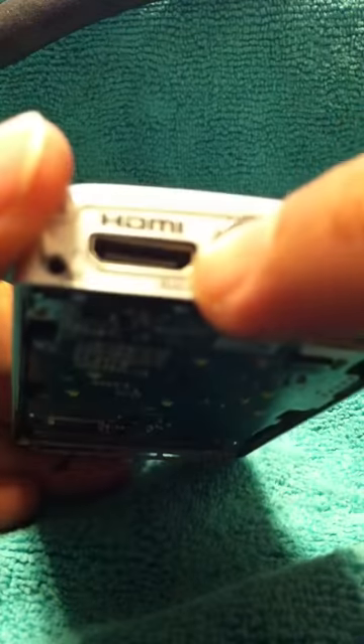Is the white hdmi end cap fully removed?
No.